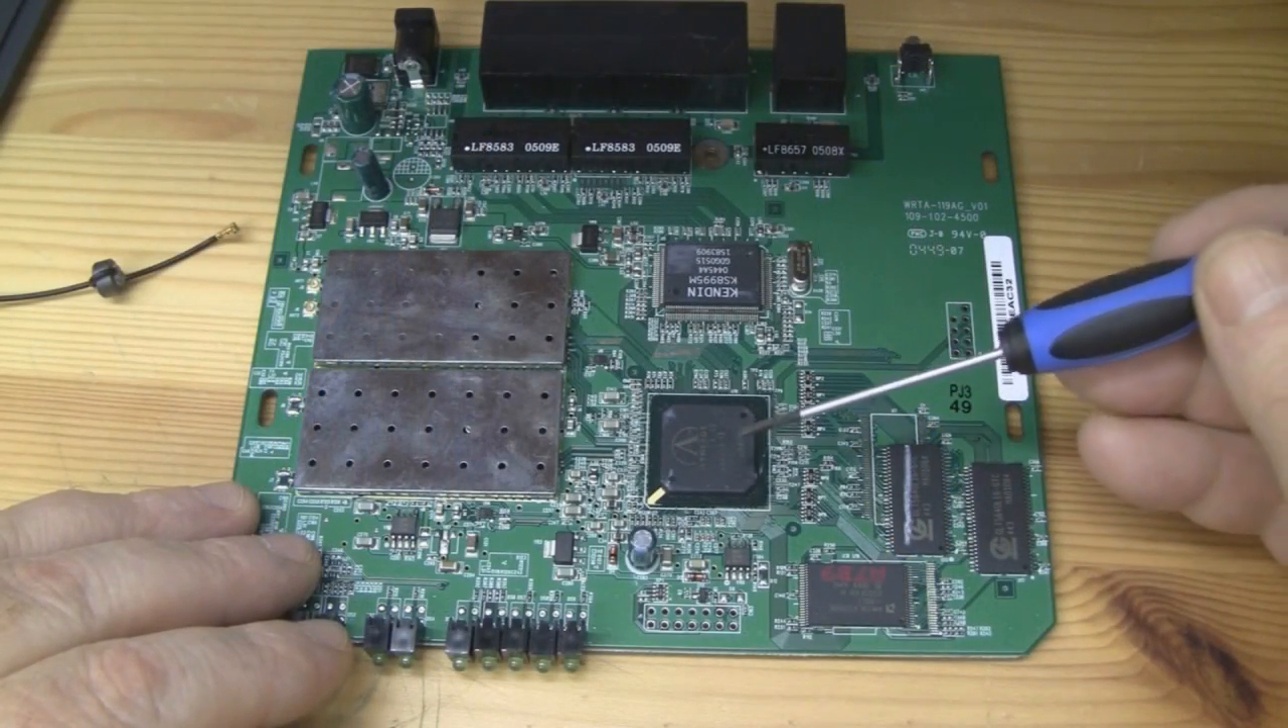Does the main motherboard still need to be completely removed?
No.